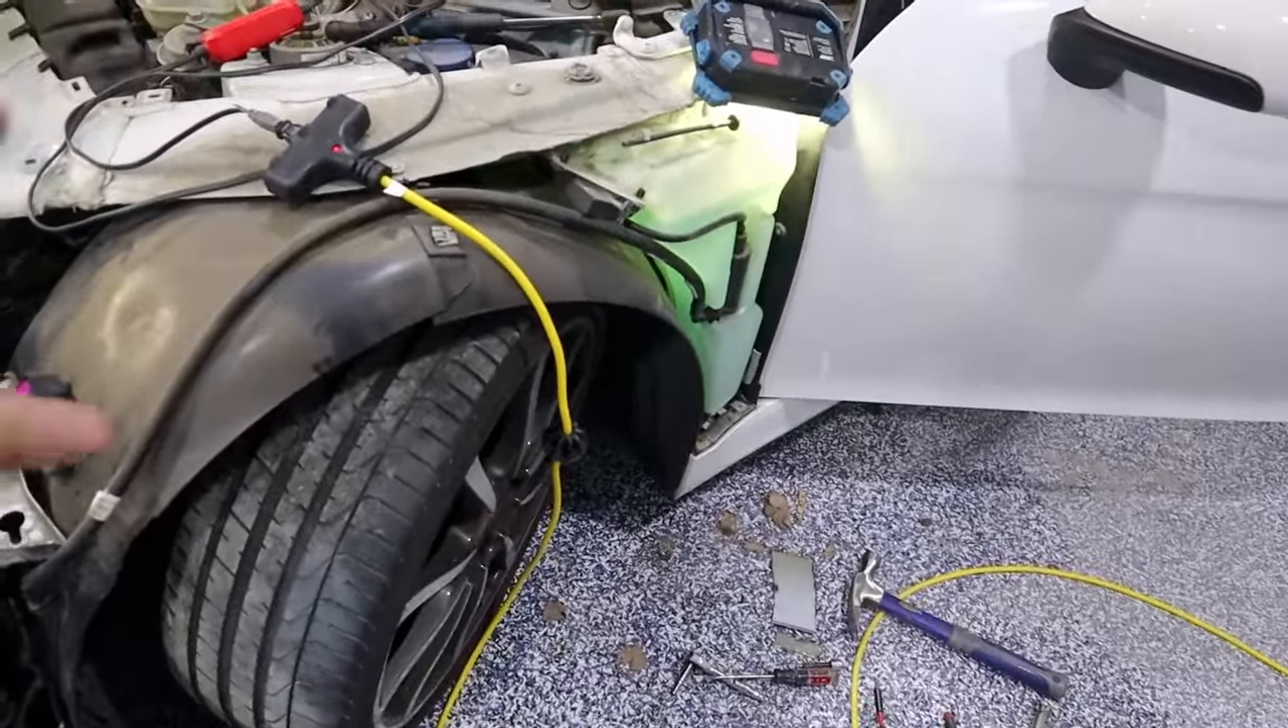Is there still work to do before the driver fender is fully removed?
No.